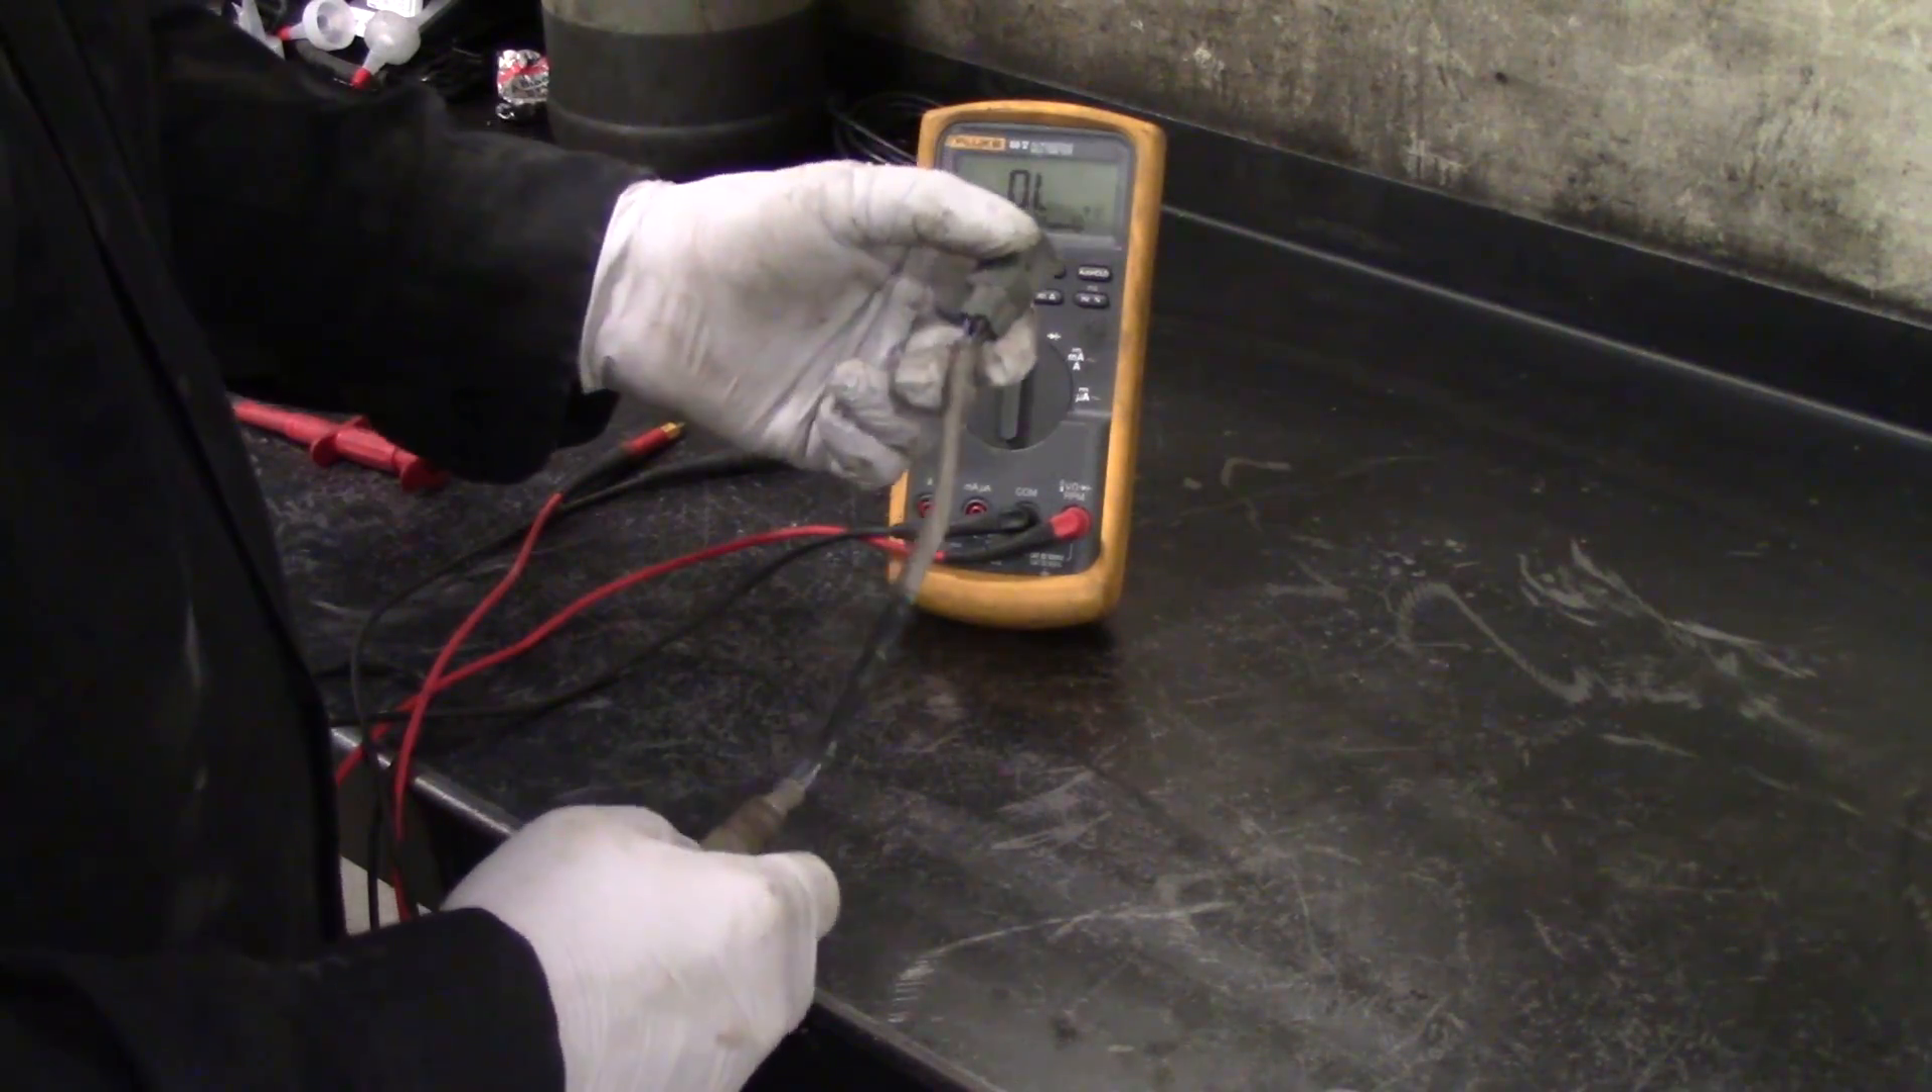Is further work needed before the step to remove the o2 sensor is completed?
No.